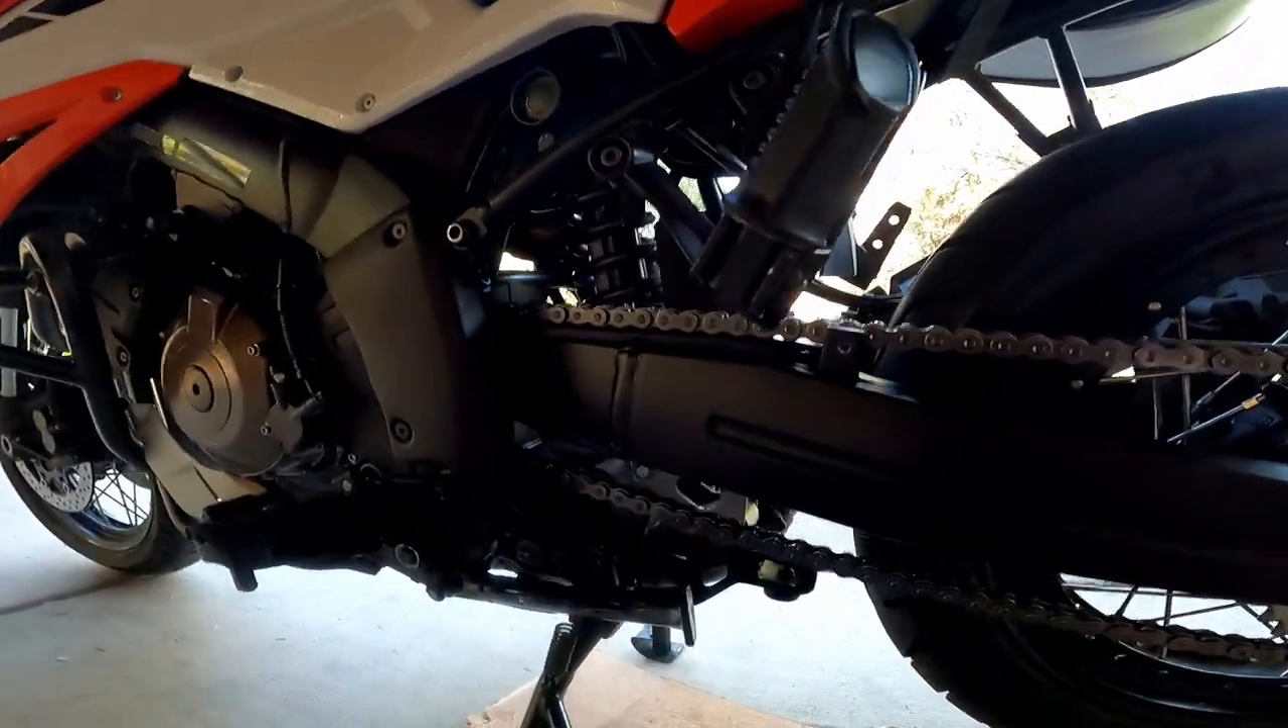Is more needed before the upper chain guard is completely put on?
Yes.